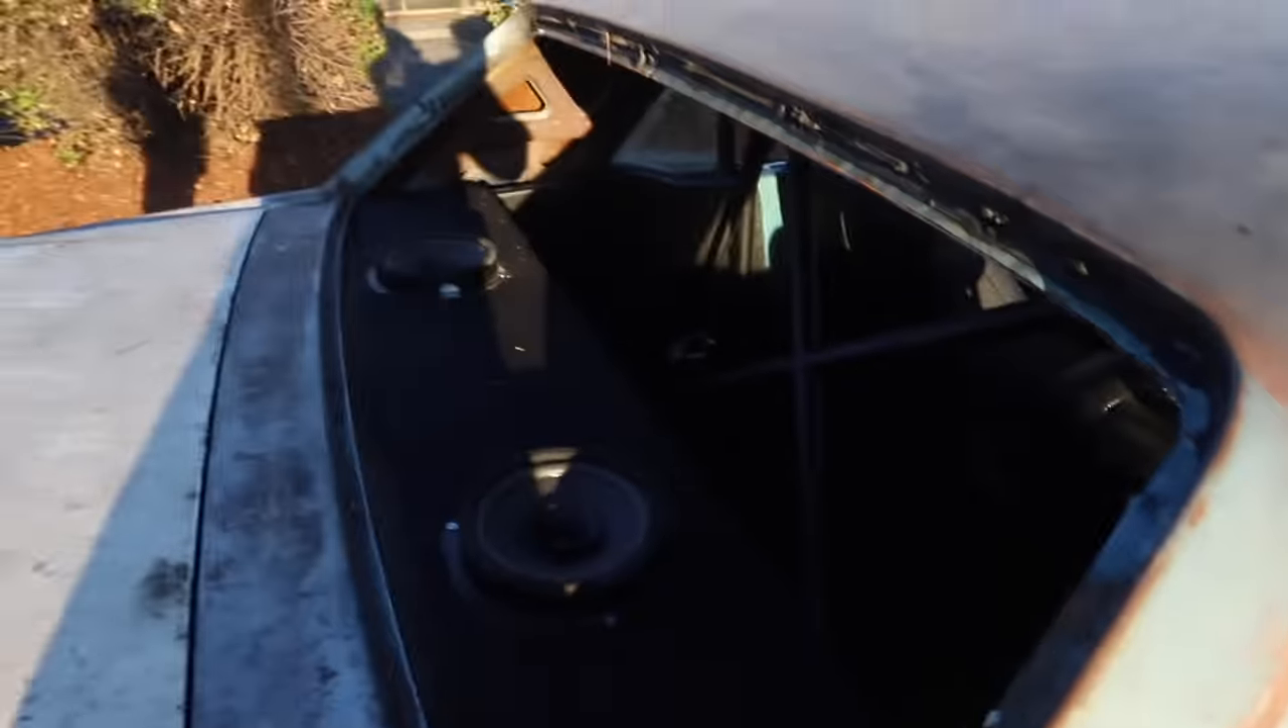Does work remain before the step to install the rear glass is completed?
Yes.